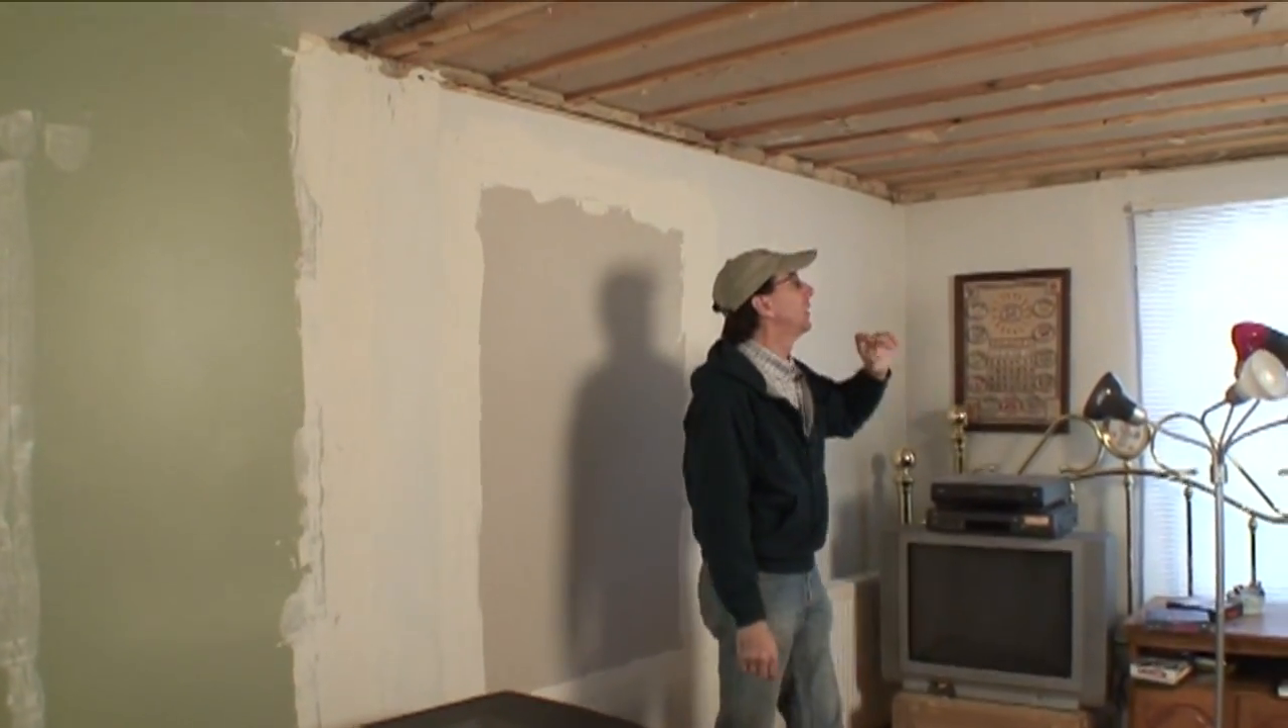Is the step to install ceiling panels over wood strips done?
No.